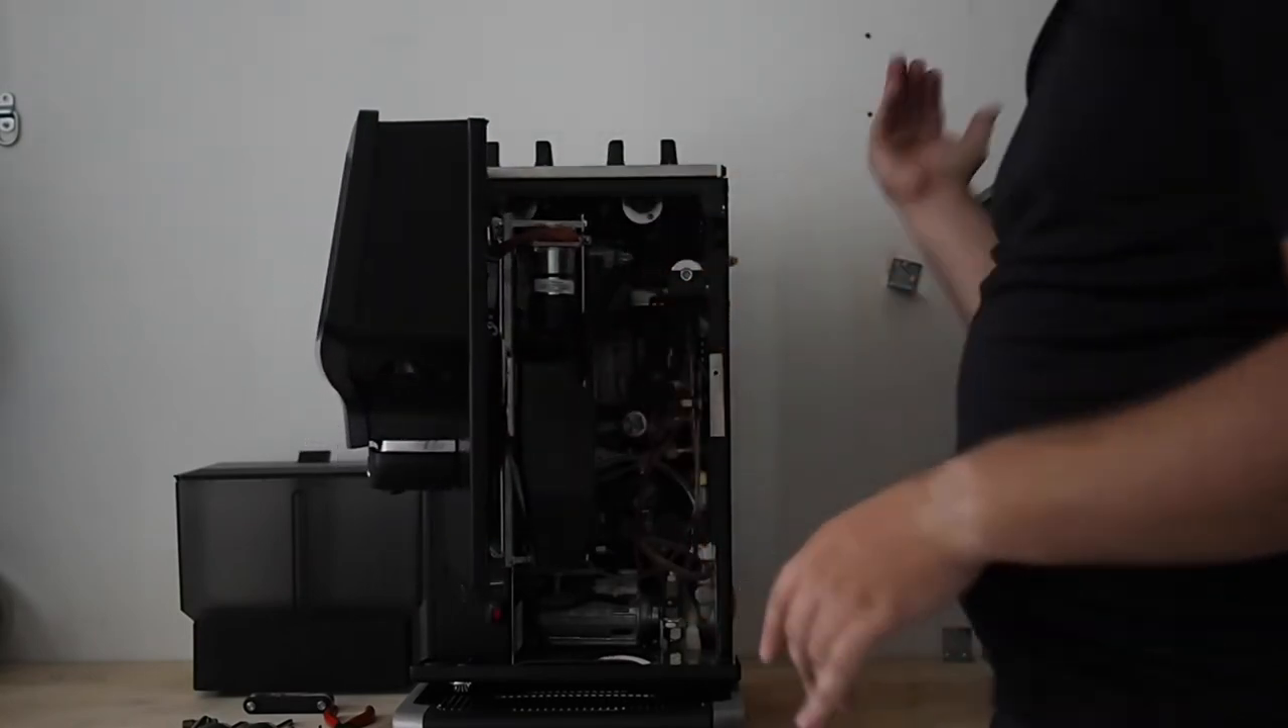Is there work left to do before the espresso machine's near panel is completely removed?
No.